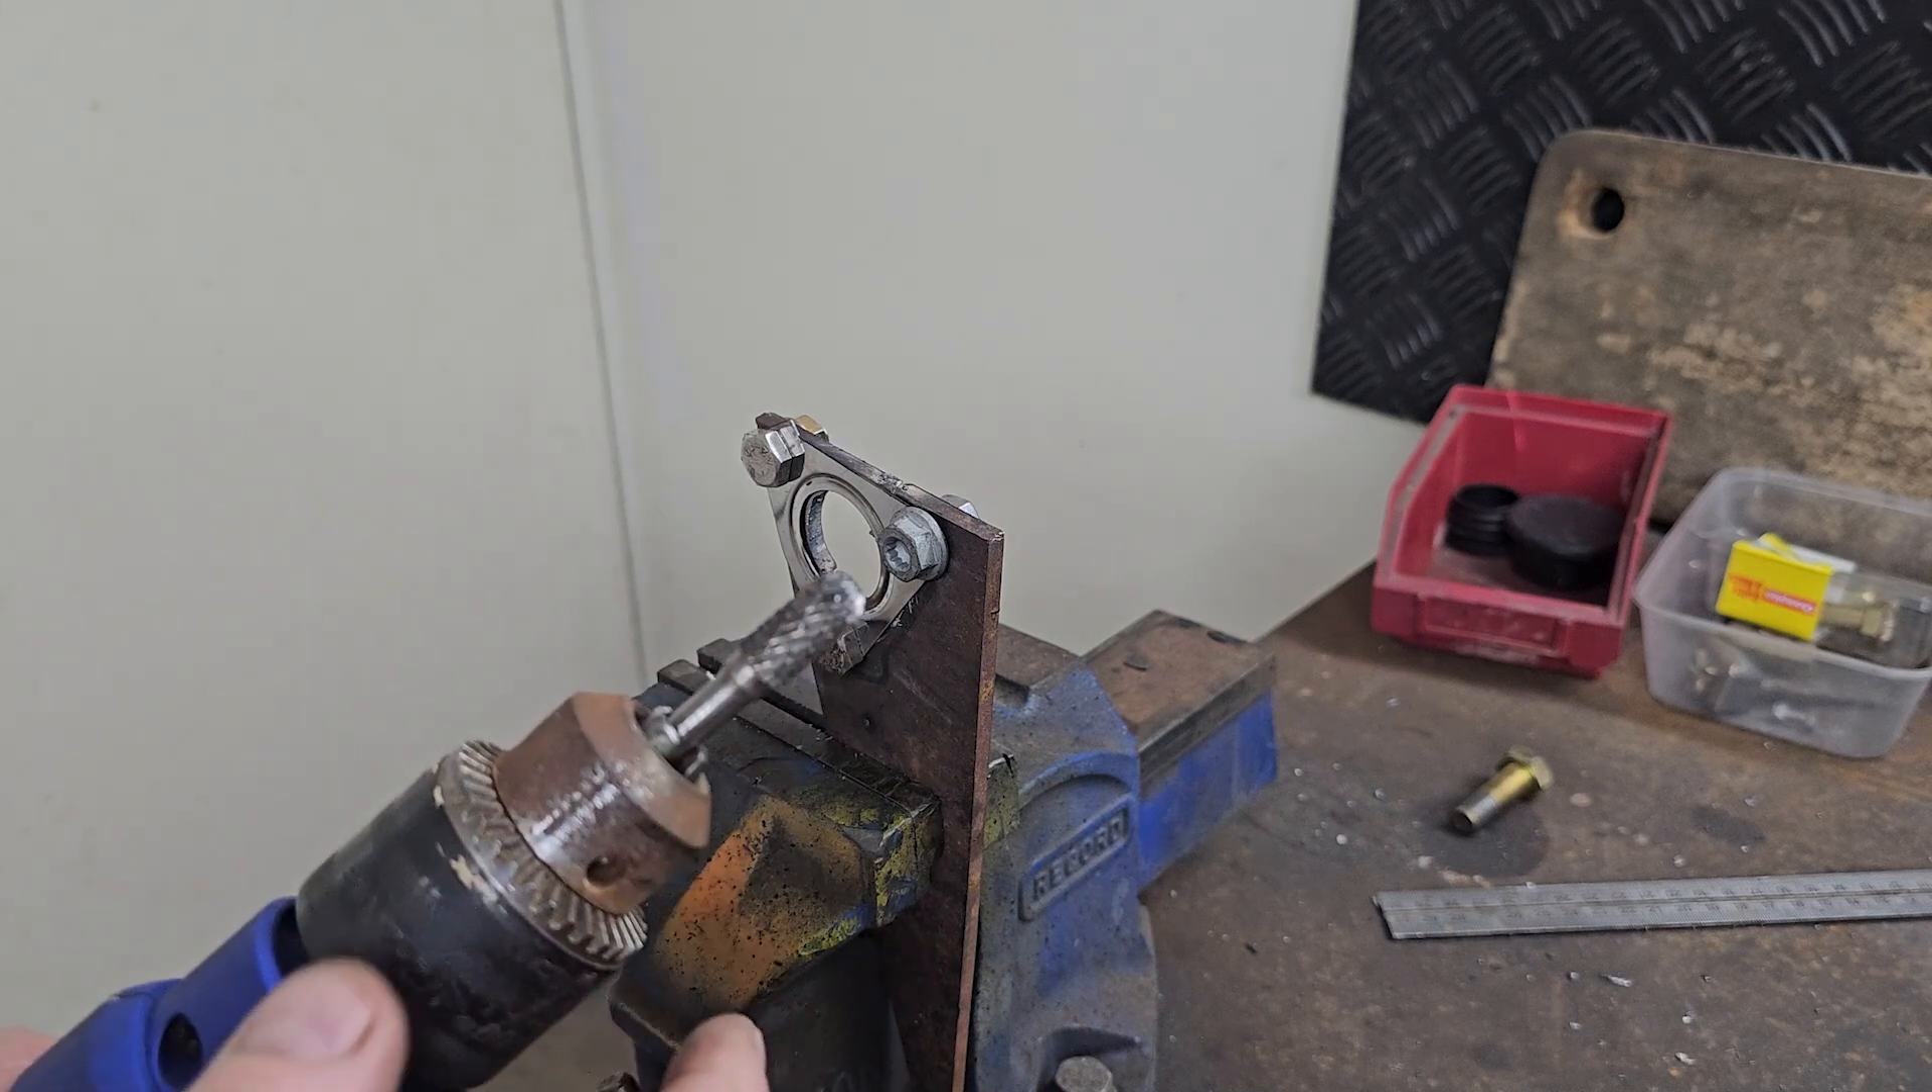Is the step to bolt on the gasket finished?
Yes.